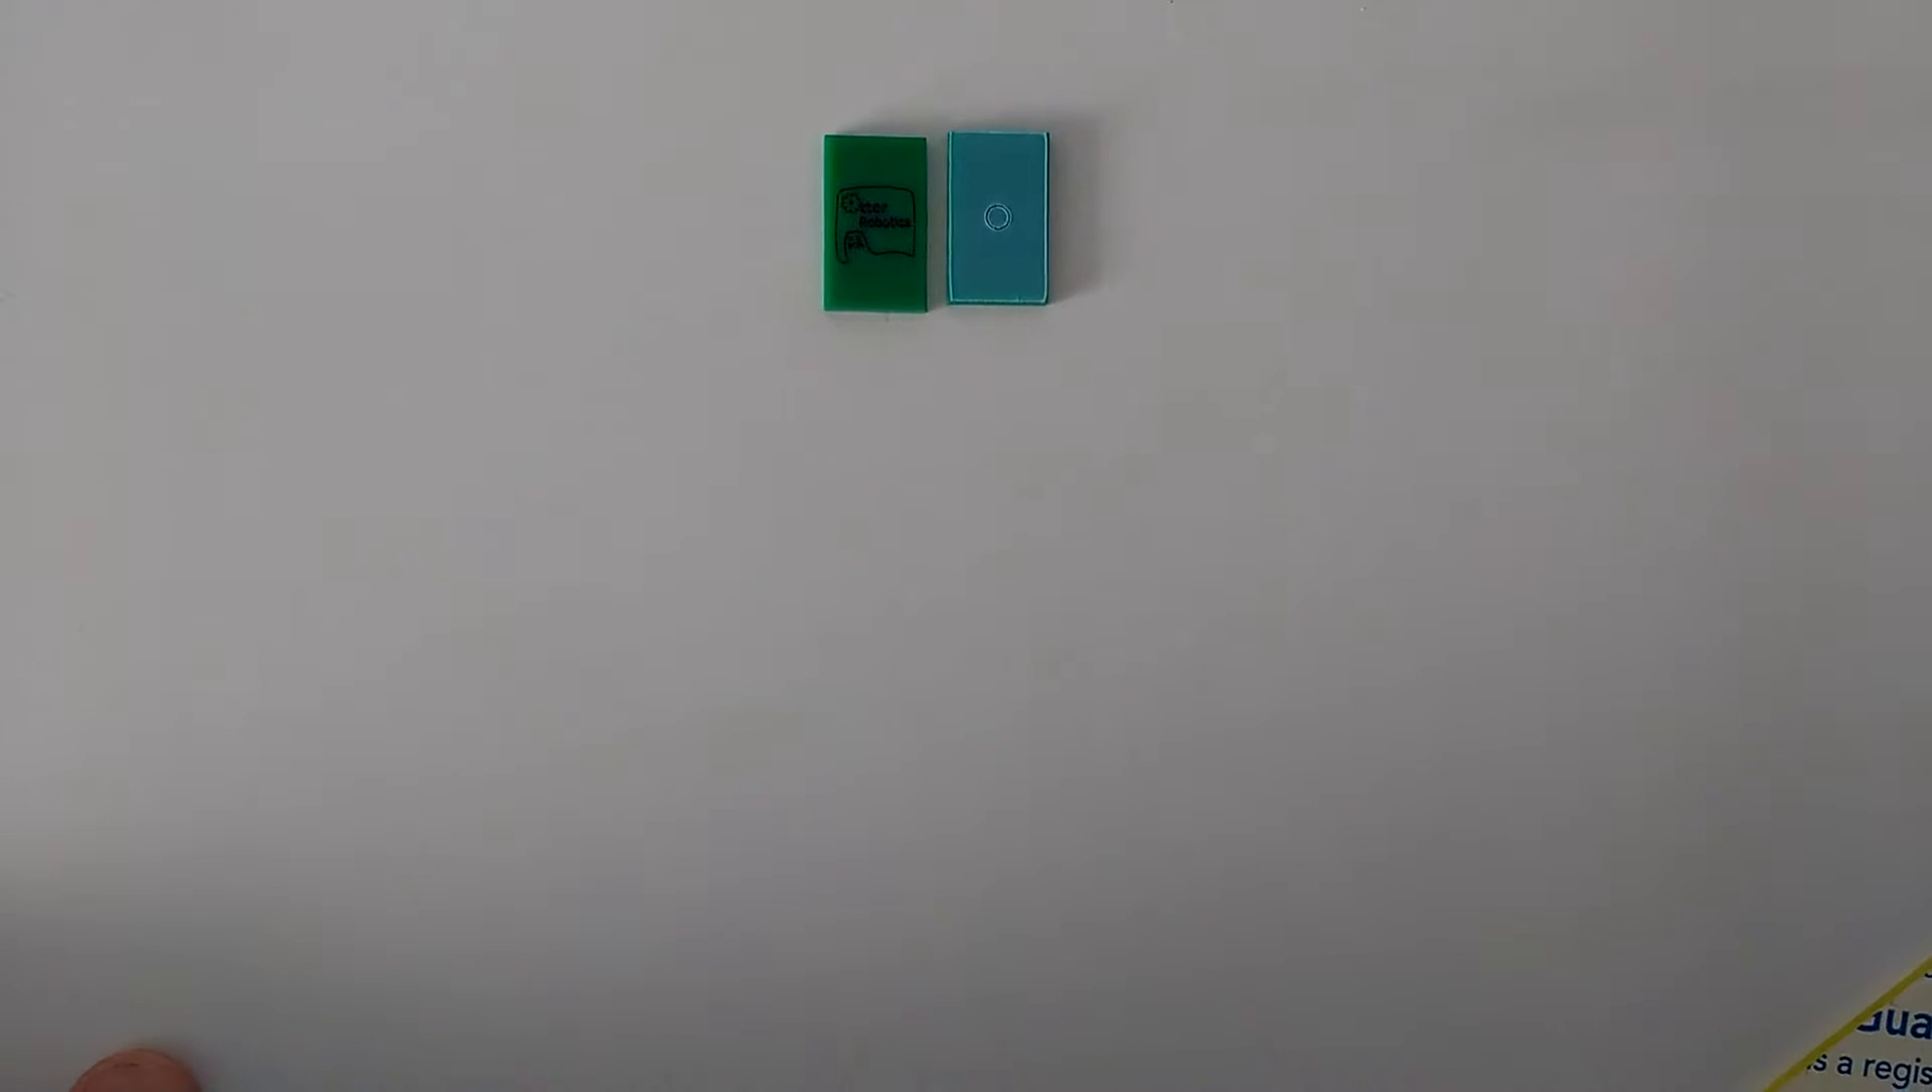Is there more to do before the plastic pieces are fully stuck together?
Yes.